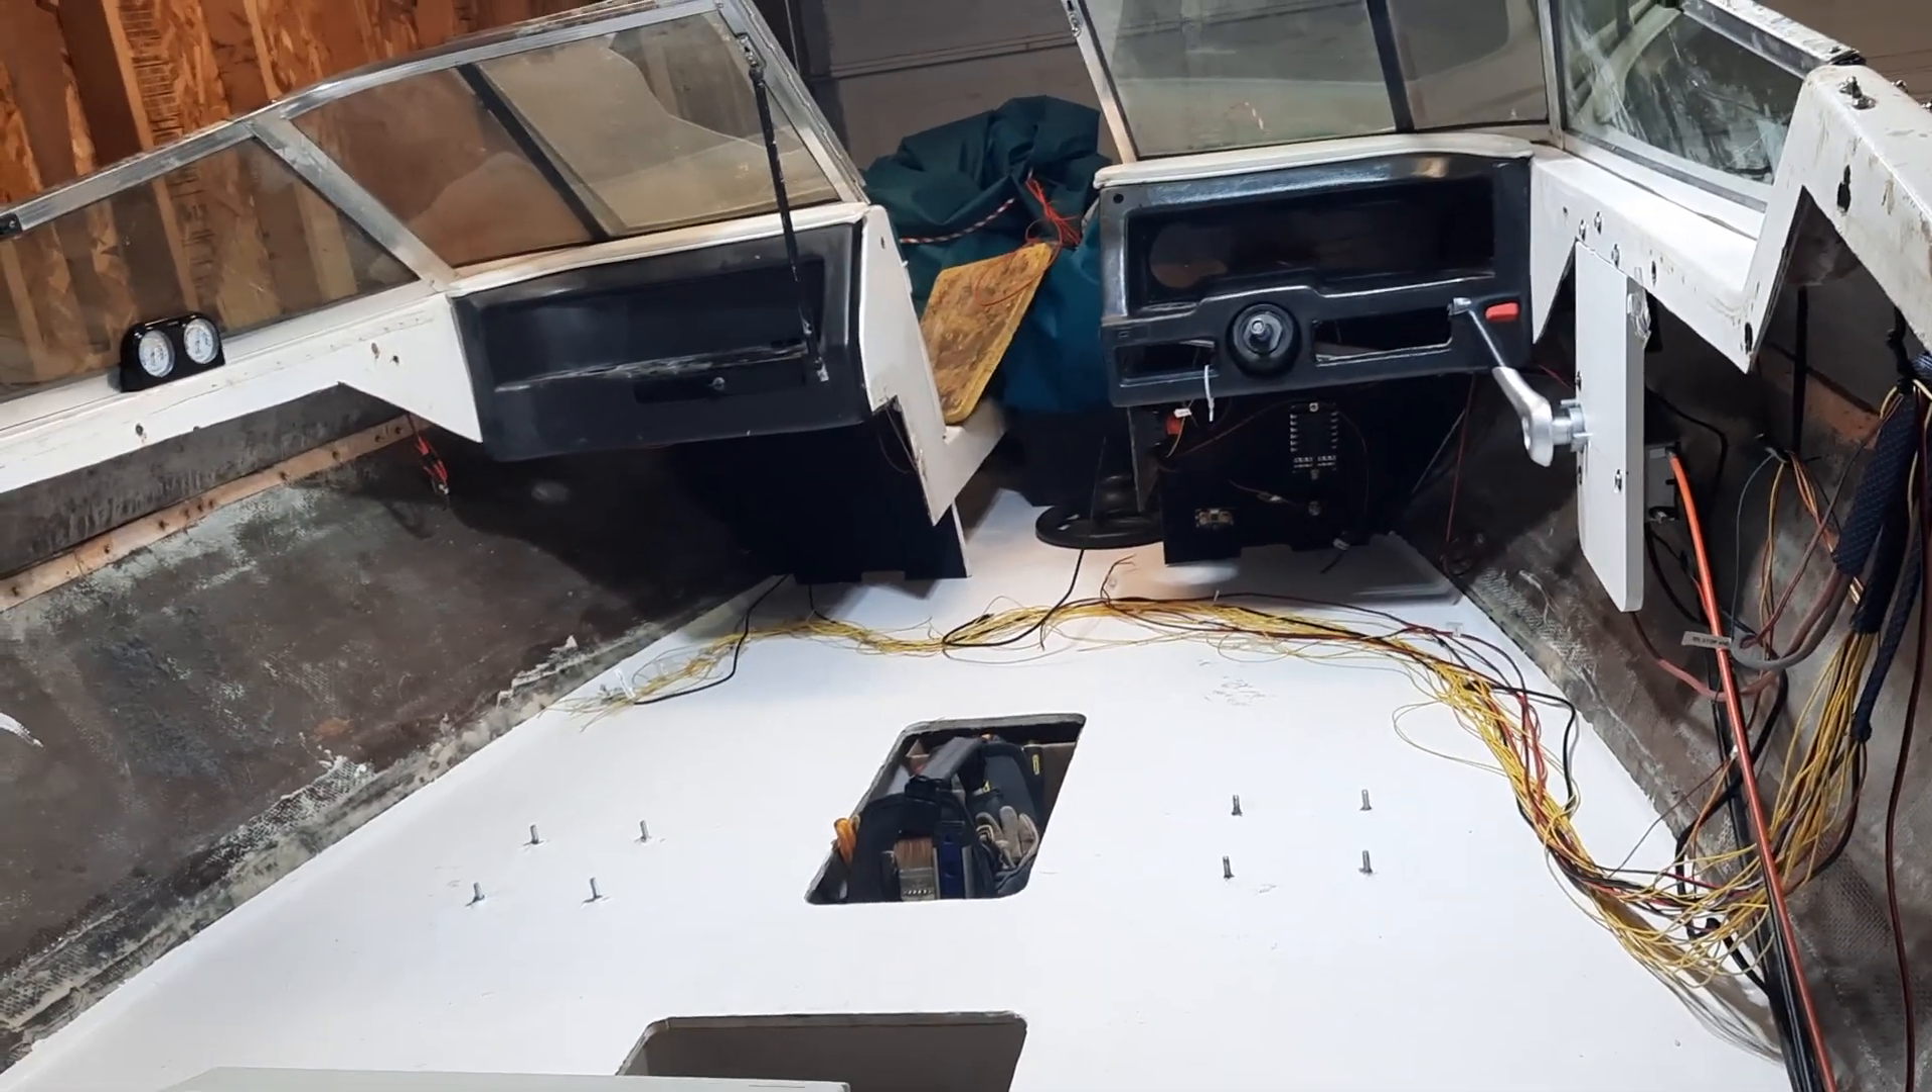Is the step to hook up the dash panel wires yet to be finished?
Yes.